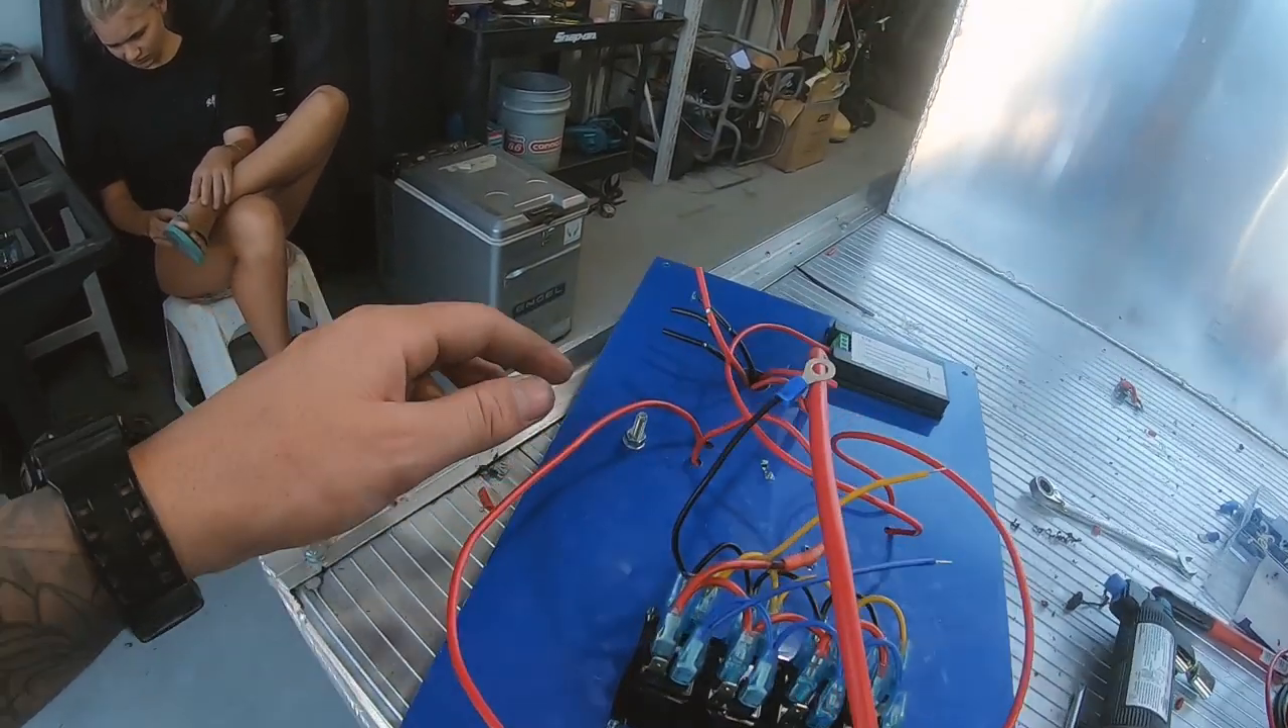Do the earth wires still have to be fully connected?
Yes.